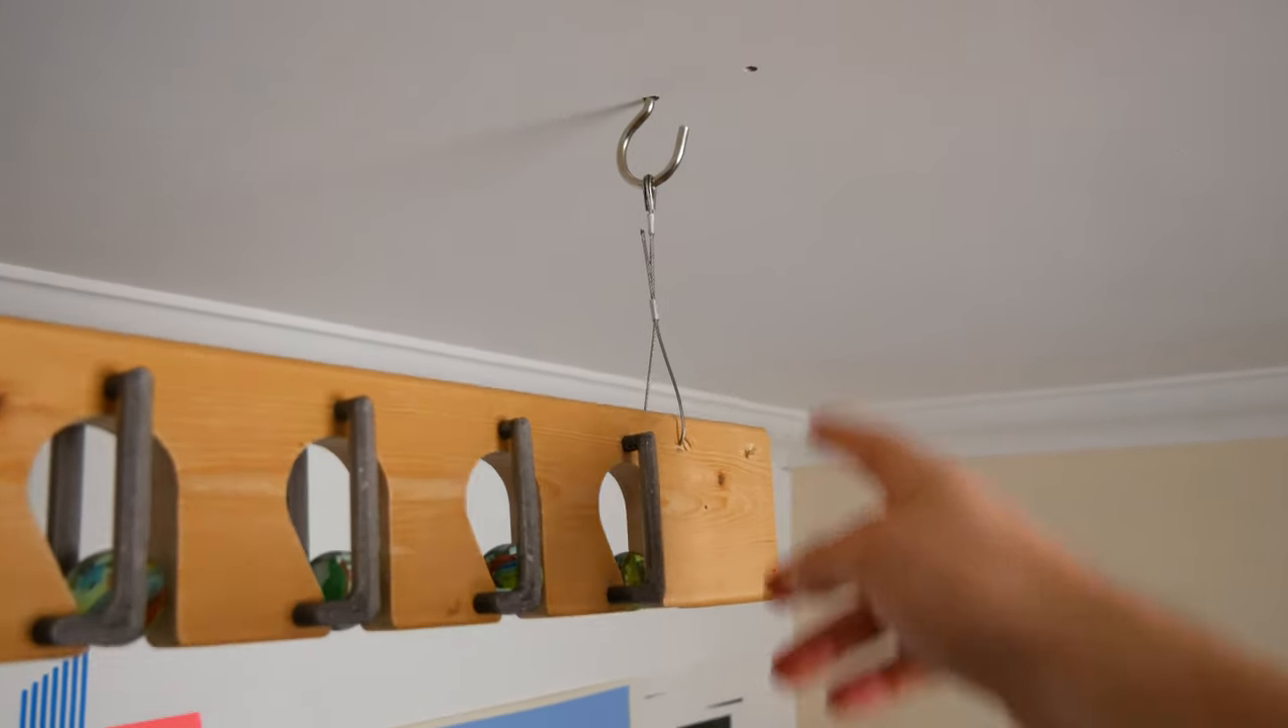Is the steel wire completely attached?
Yes.